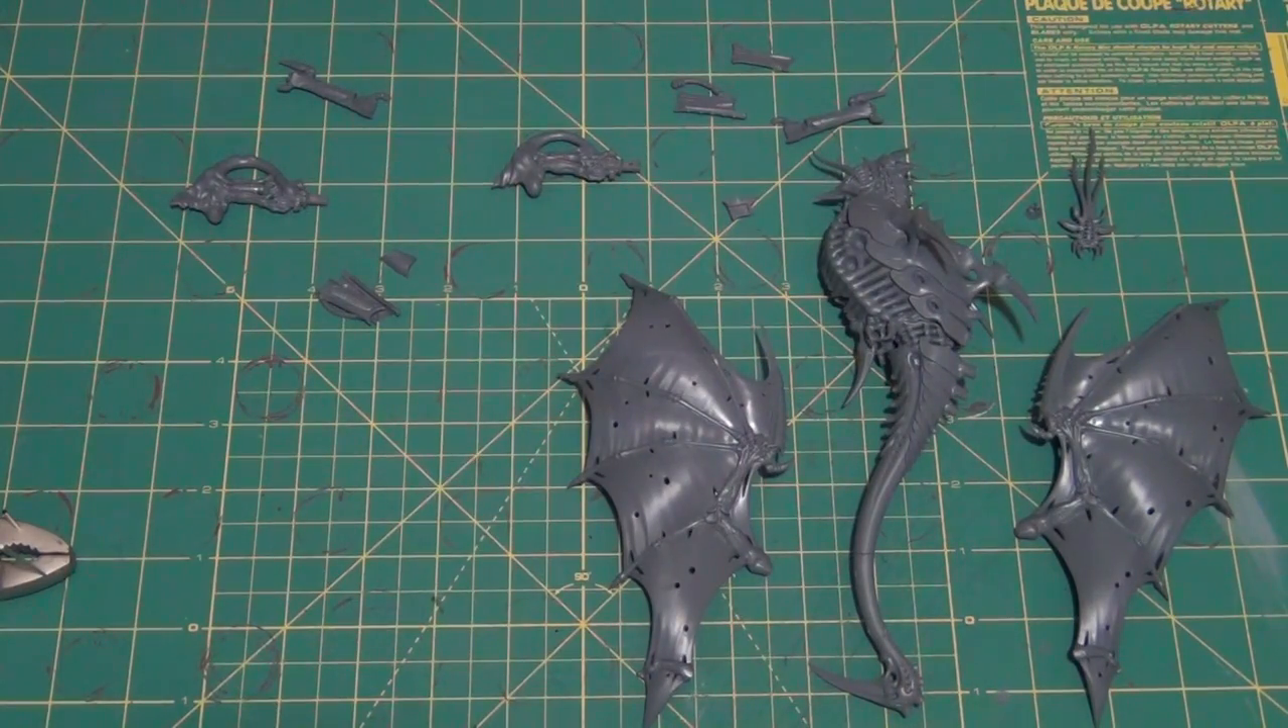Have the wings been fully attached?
No.